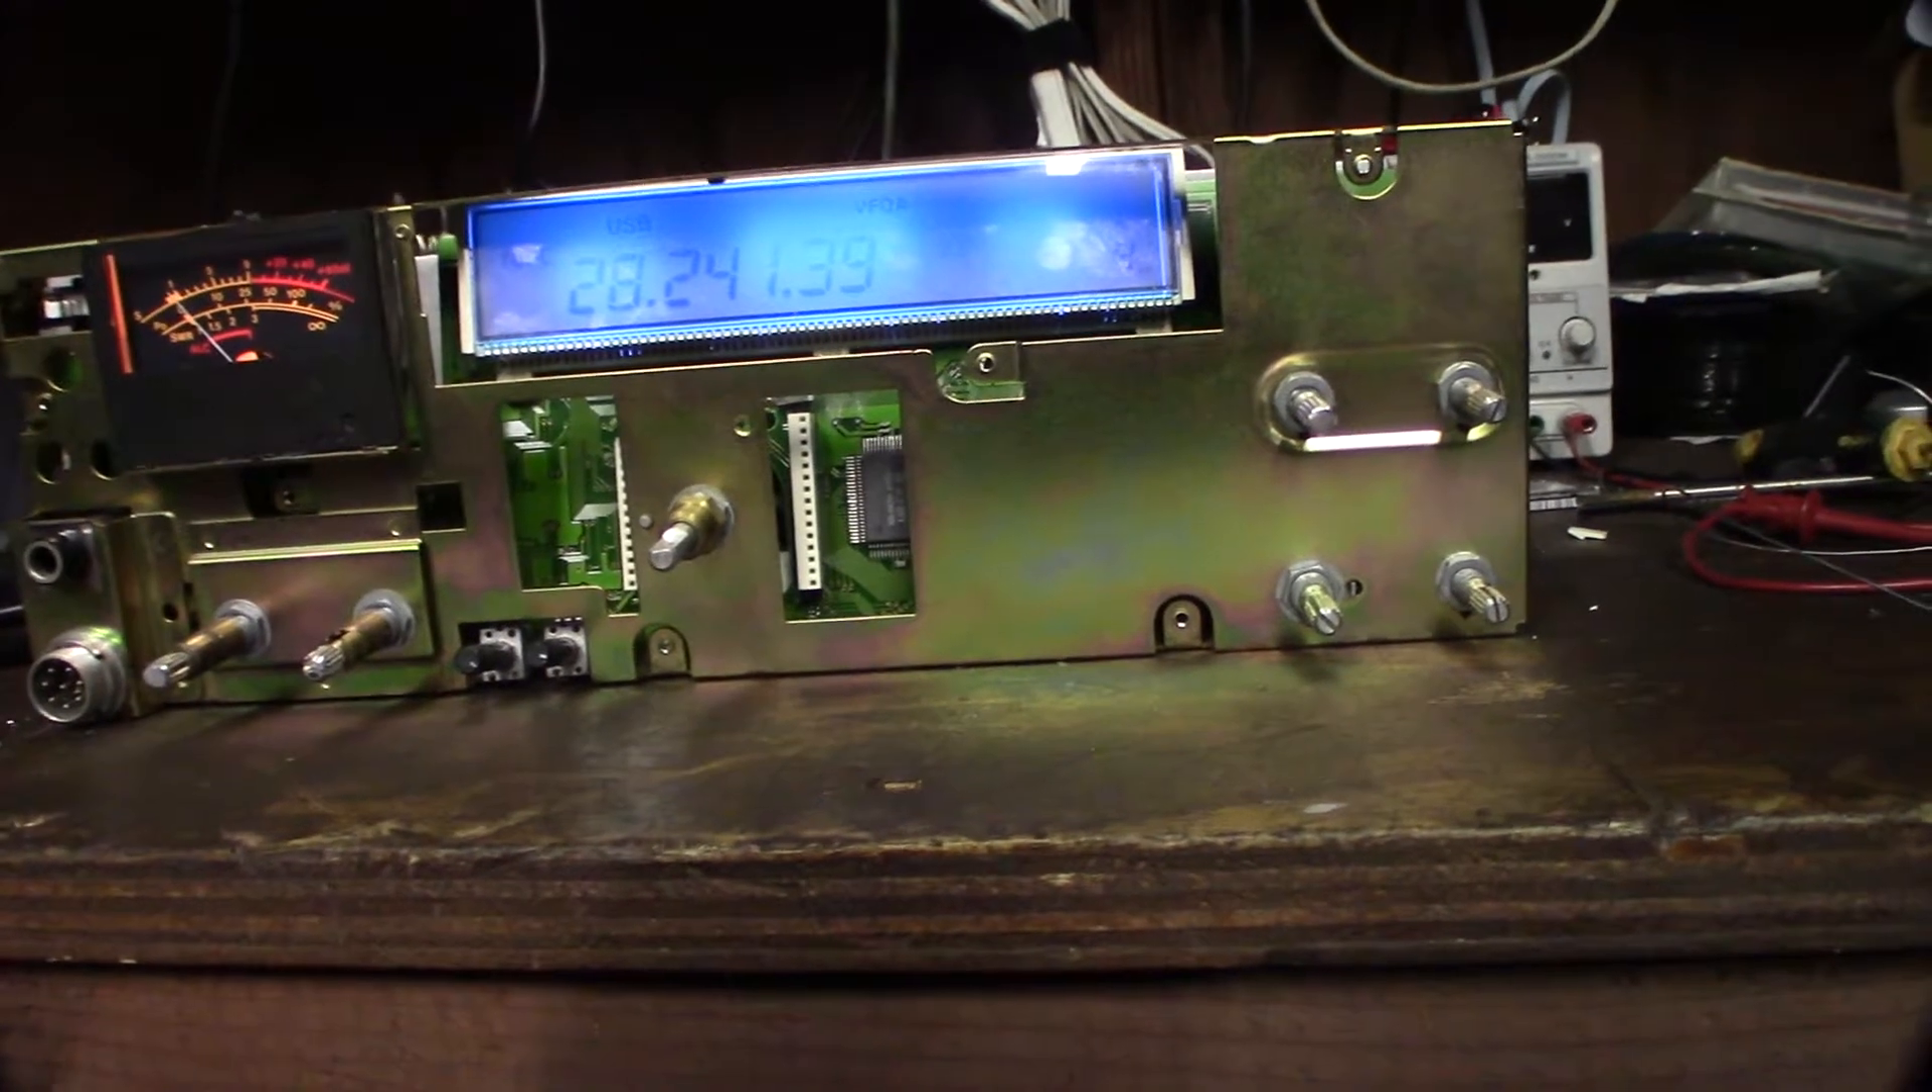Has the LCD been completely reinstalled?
Yes.